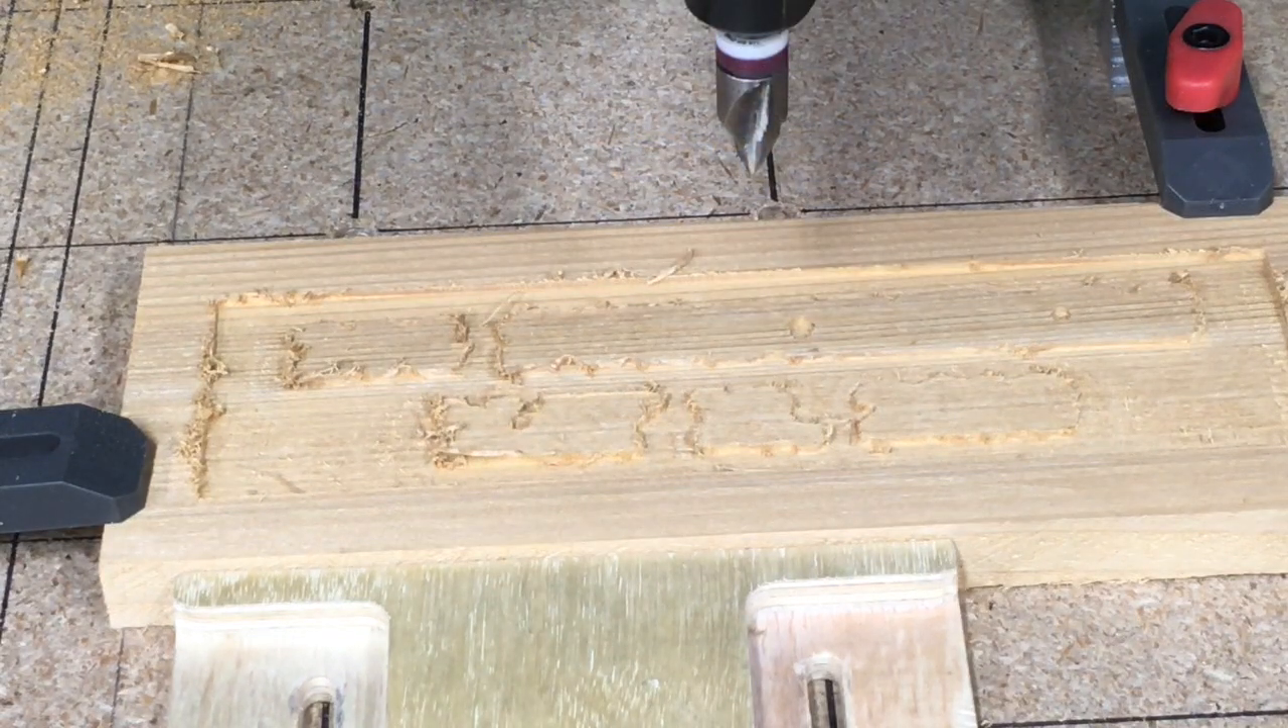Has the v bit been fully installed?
Yes.